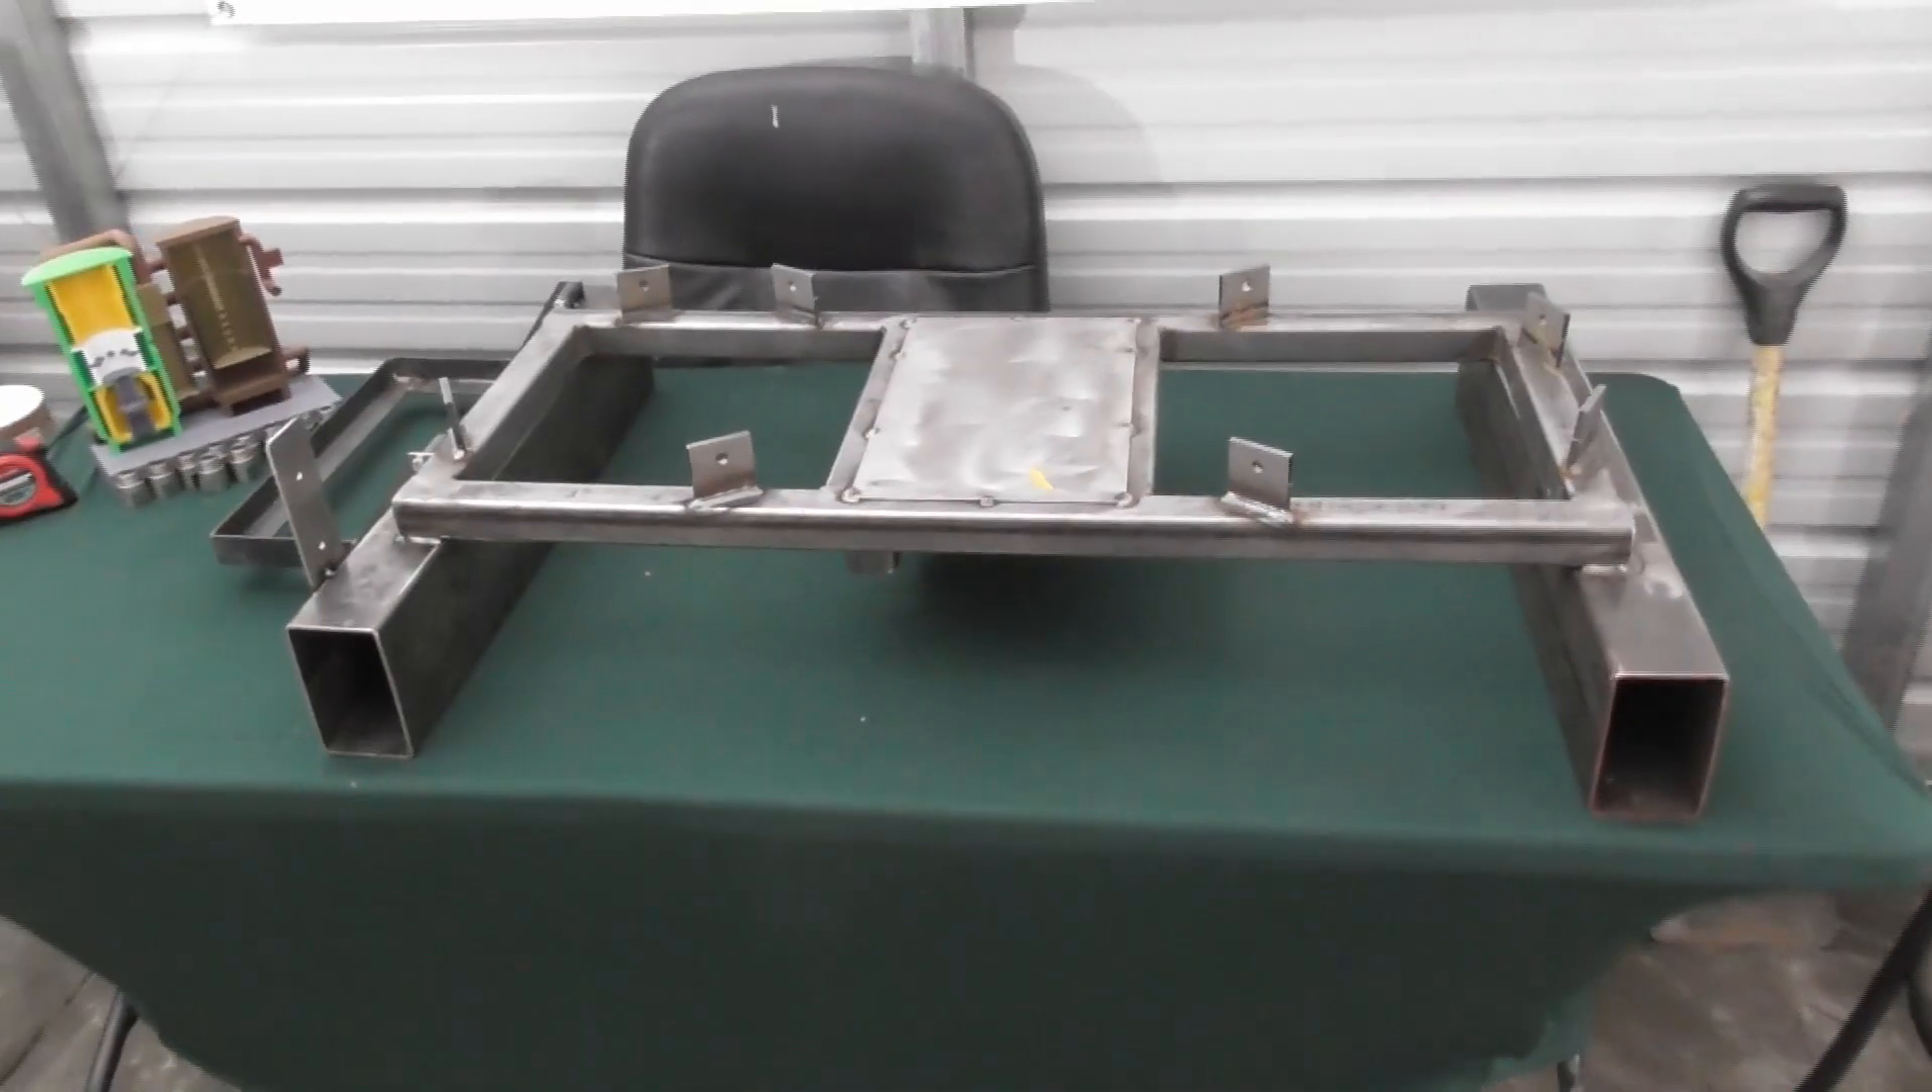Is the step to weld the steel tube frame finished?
Yes.